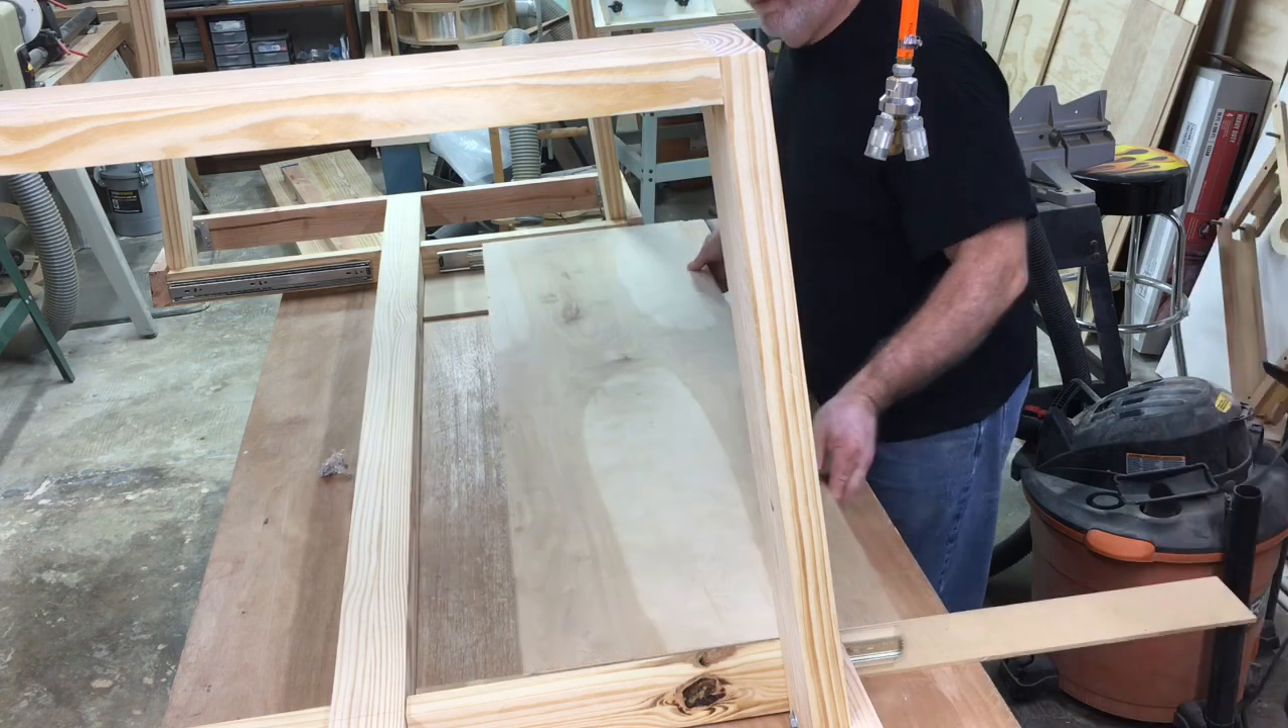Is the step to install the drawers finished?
No.